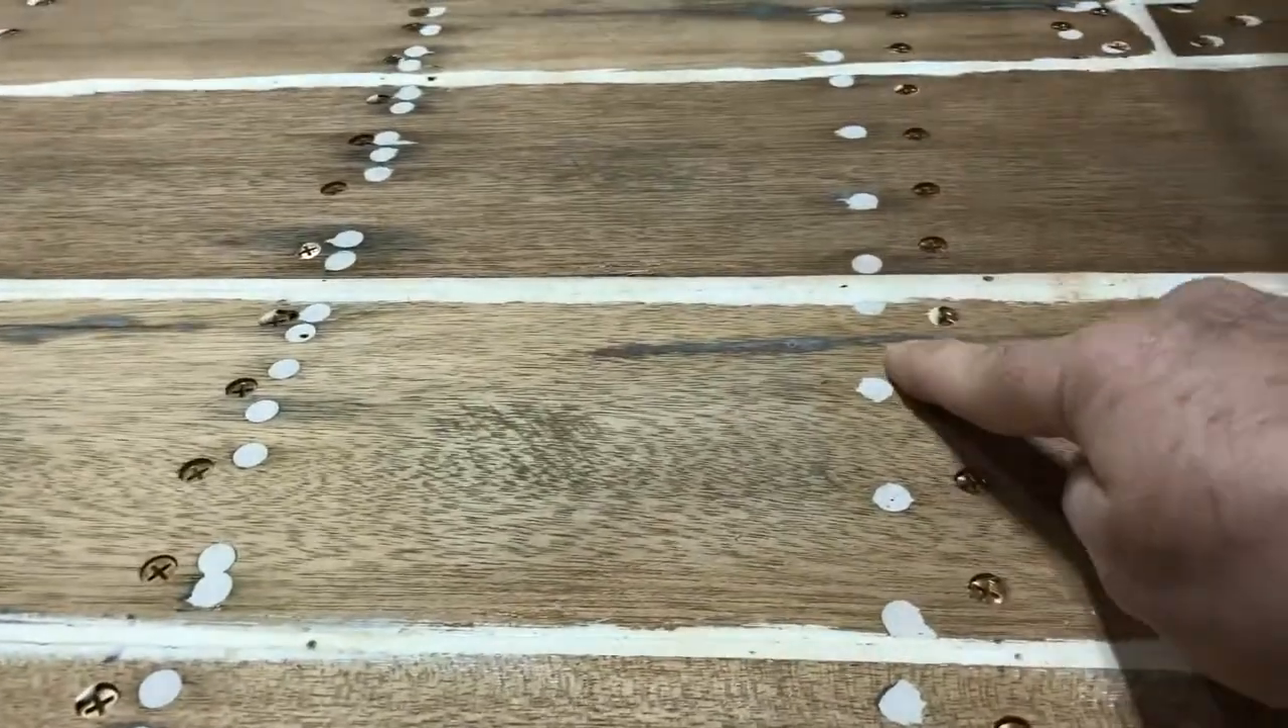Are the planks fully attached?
Yes.